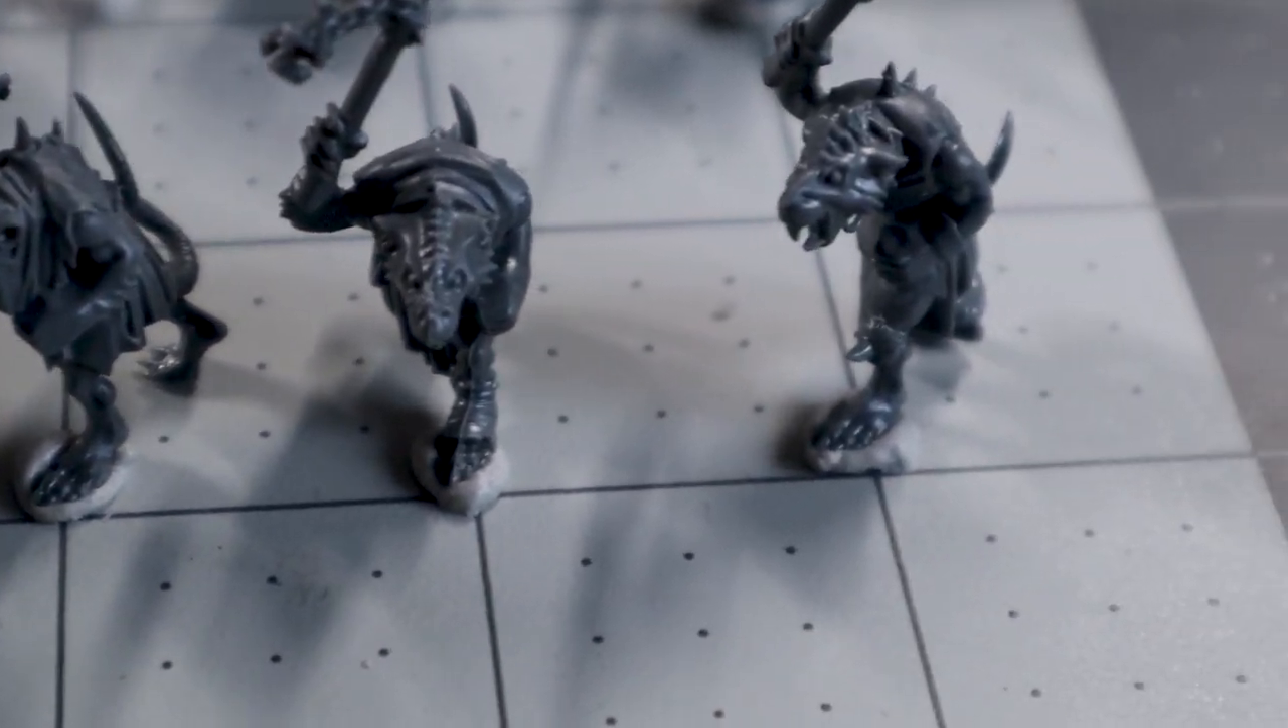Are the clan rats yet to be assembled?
No.